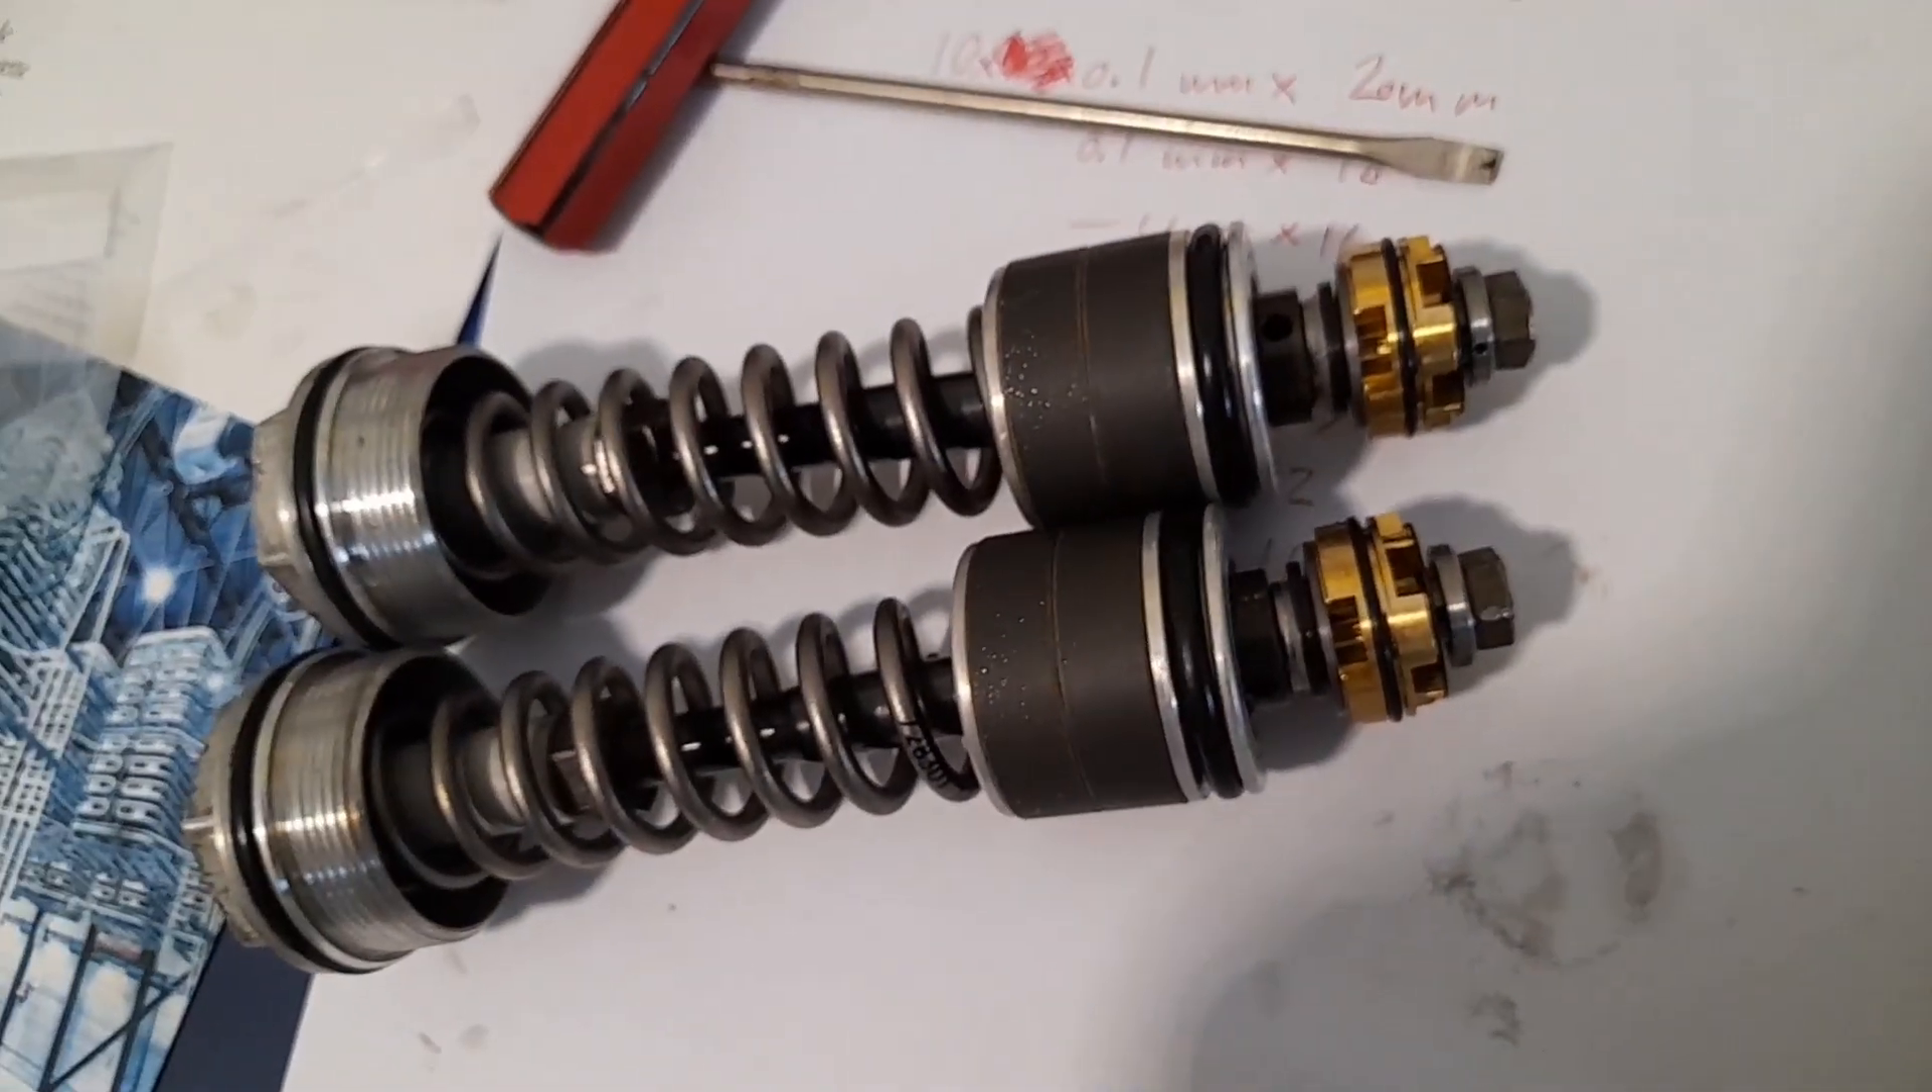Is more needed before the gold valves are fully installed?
No.